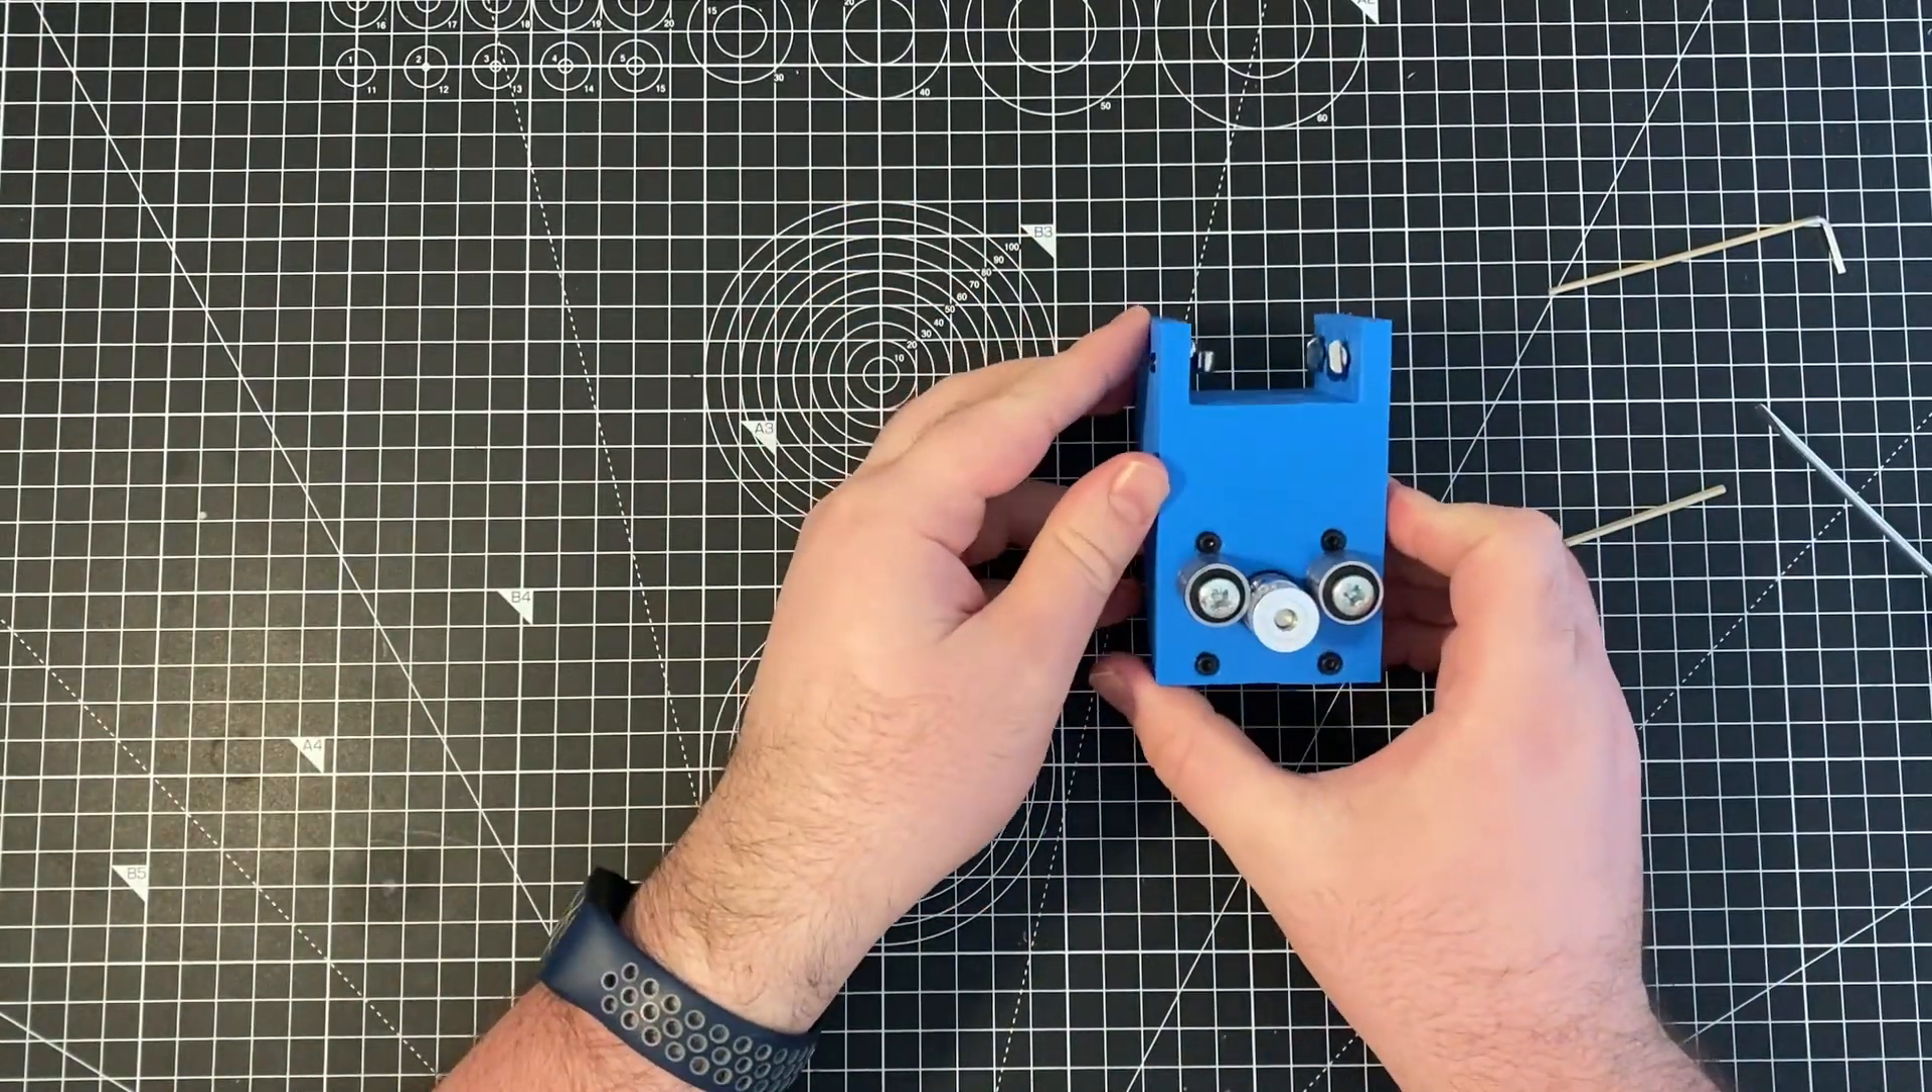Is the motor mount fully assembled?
Yes.